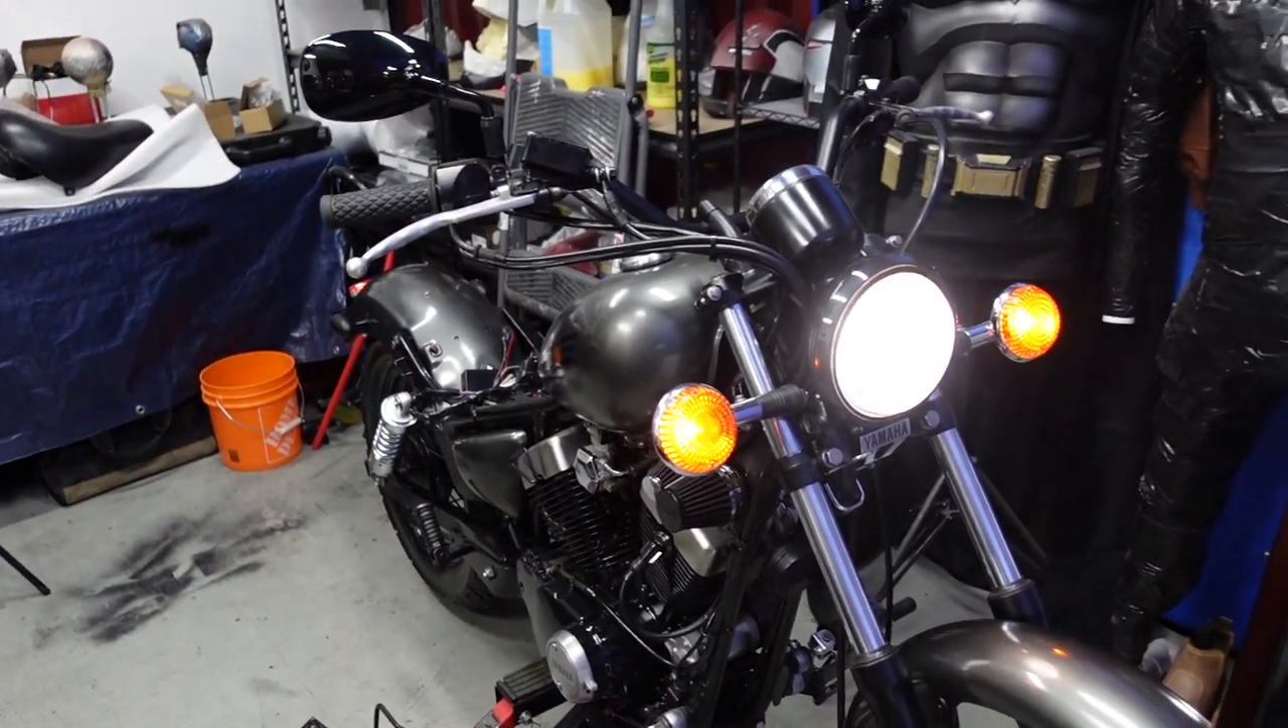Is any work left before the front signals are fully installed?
No.